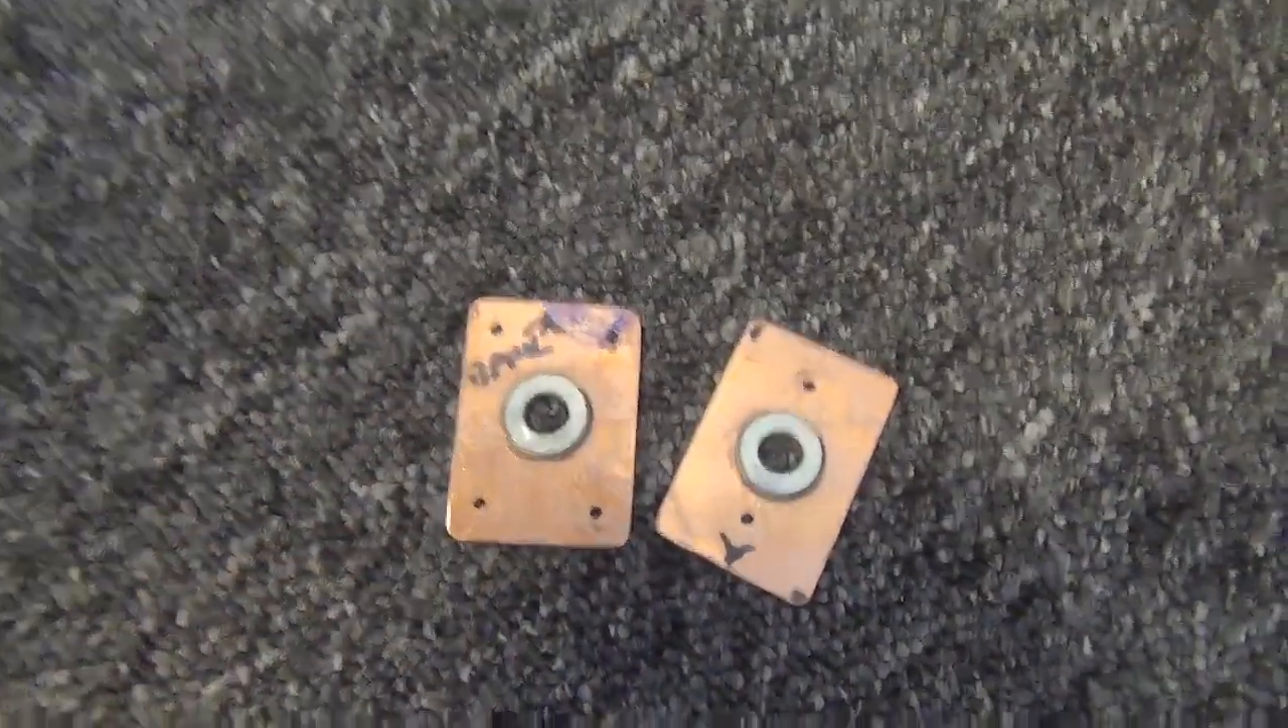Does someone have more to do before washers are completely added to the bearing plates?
No.